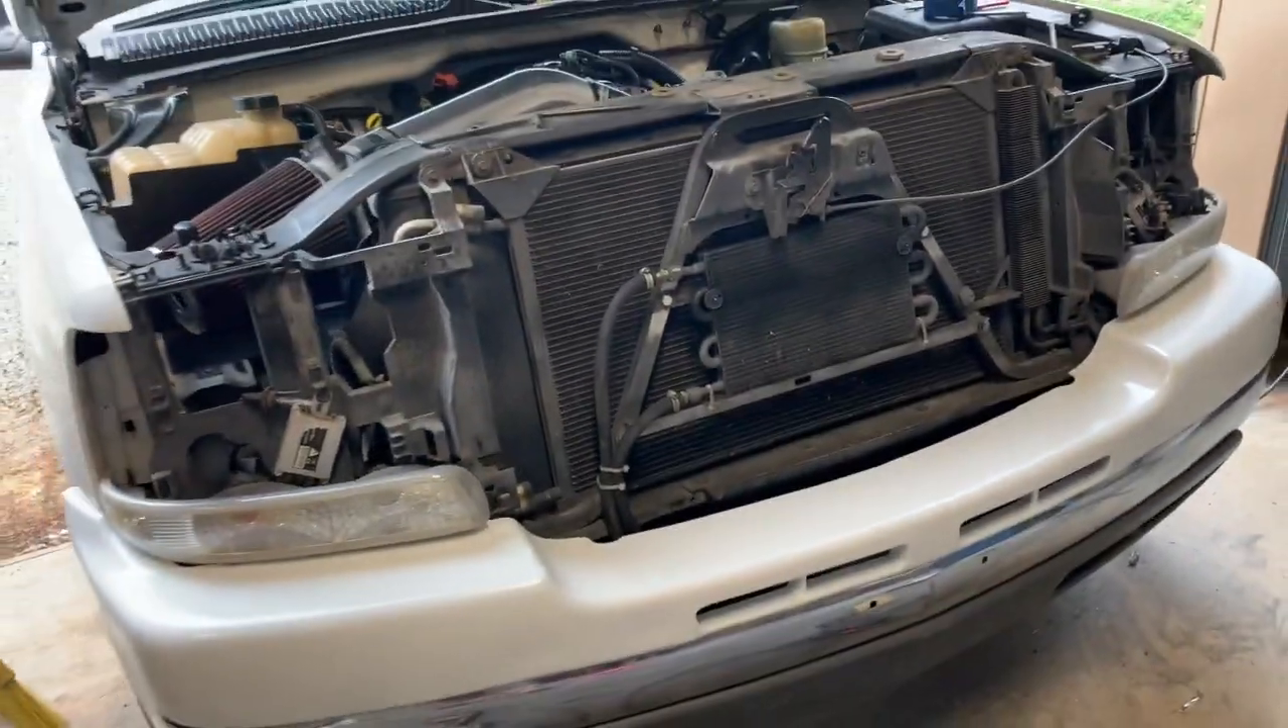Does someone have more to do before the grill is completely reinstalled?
Yes.